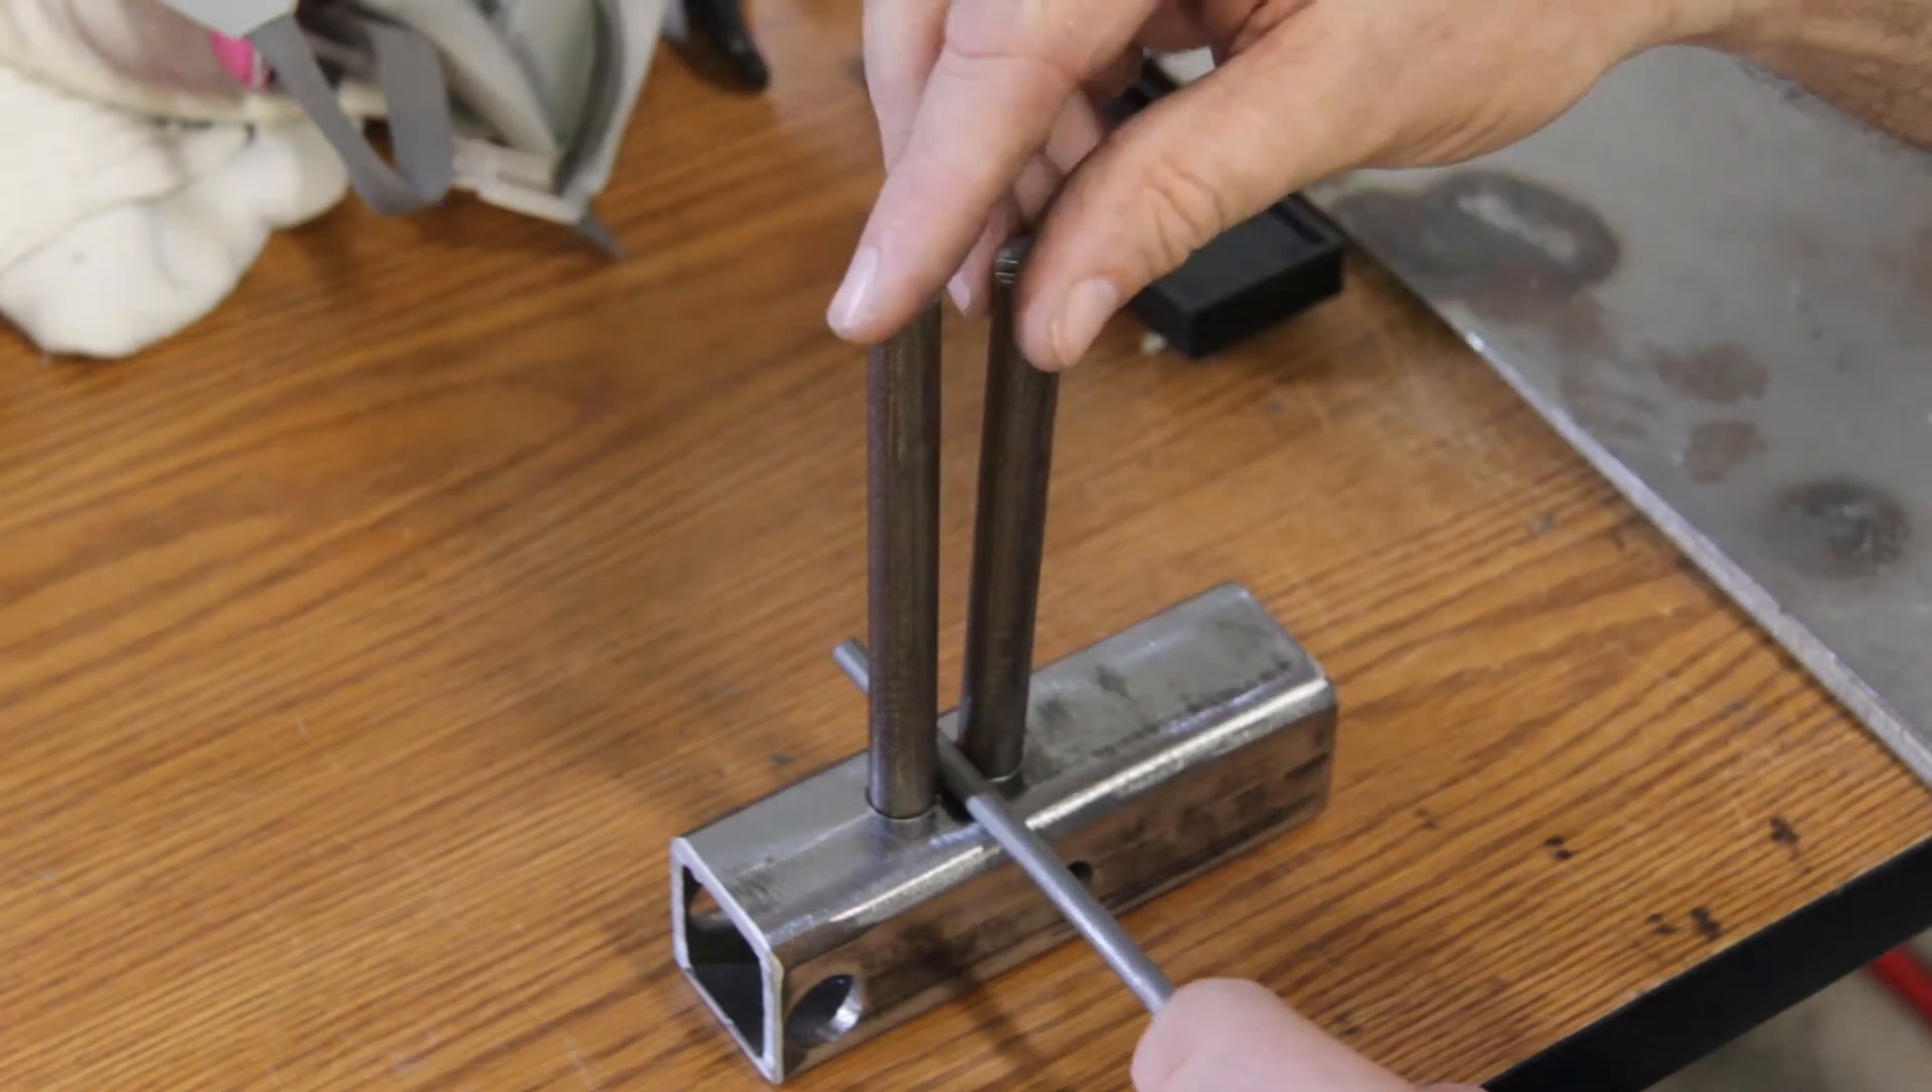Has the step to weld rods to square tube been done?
No.